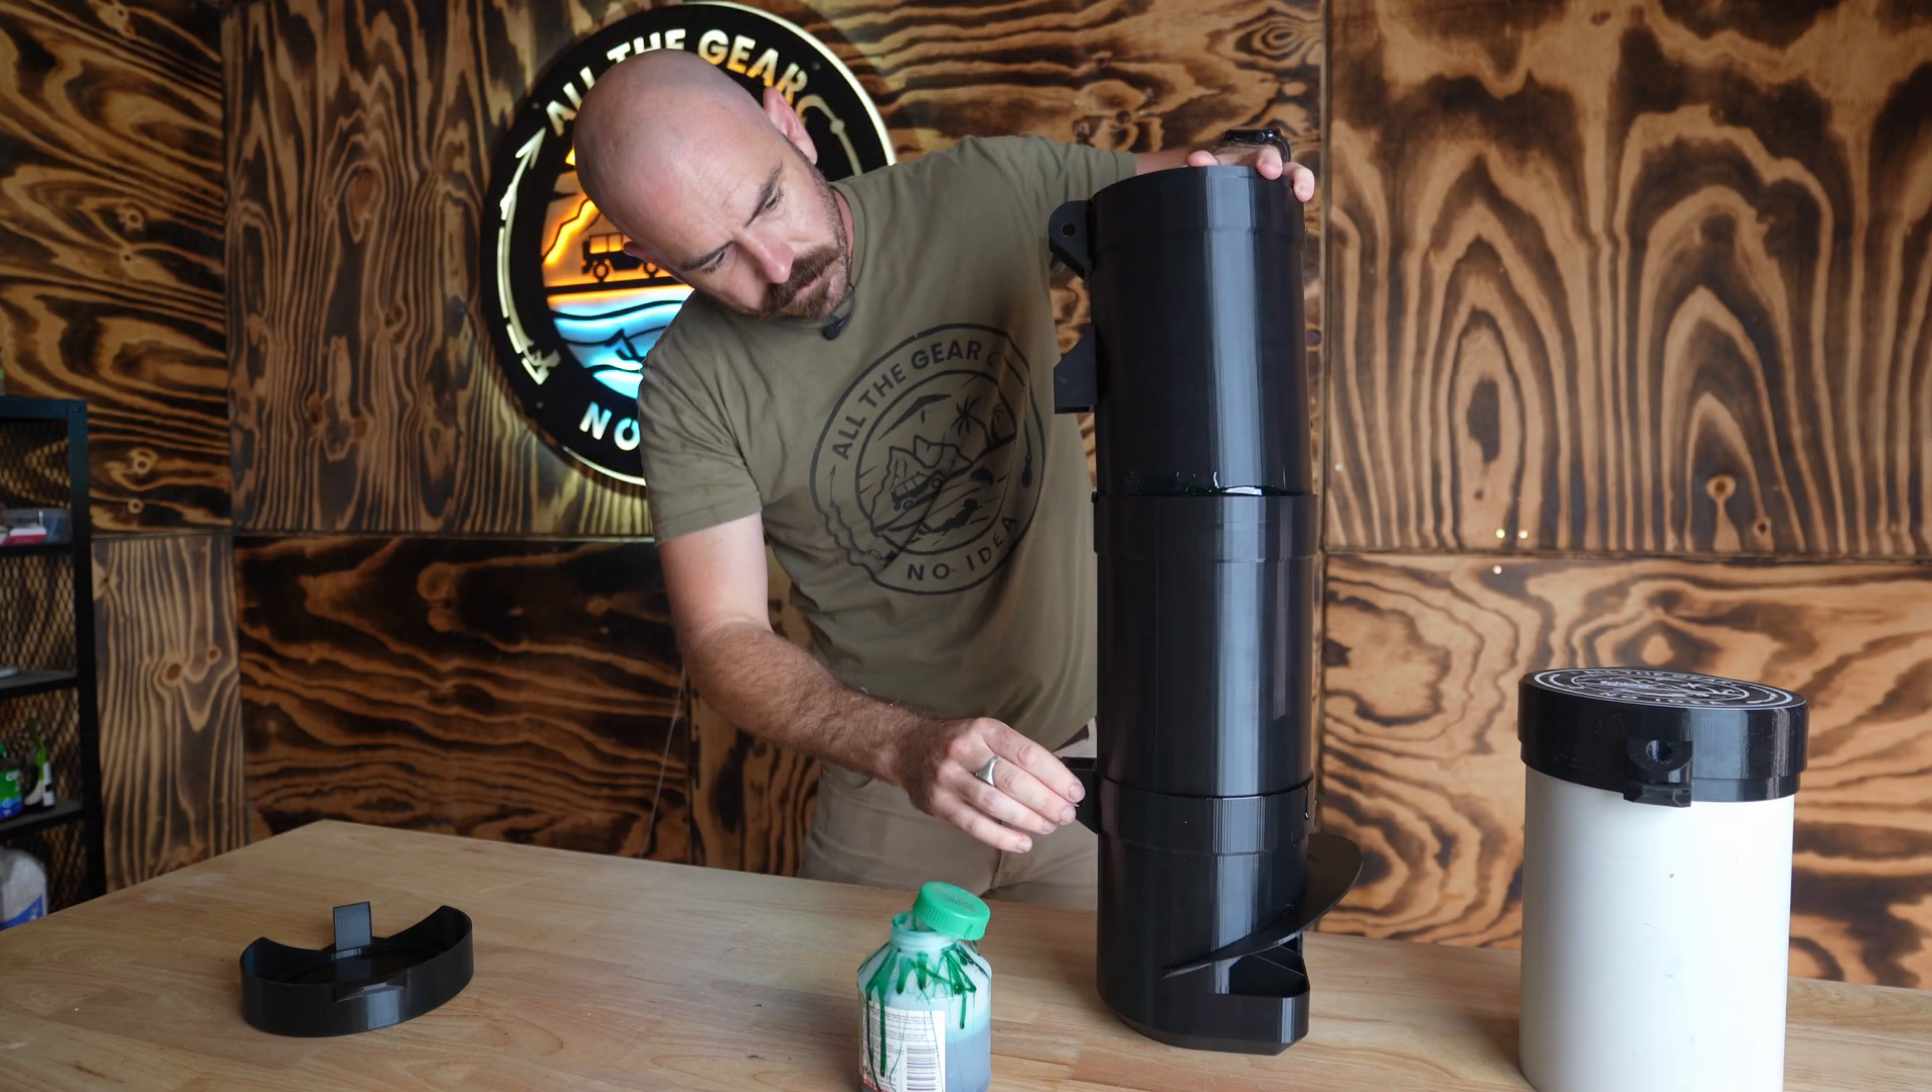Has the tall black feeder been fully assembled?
No.